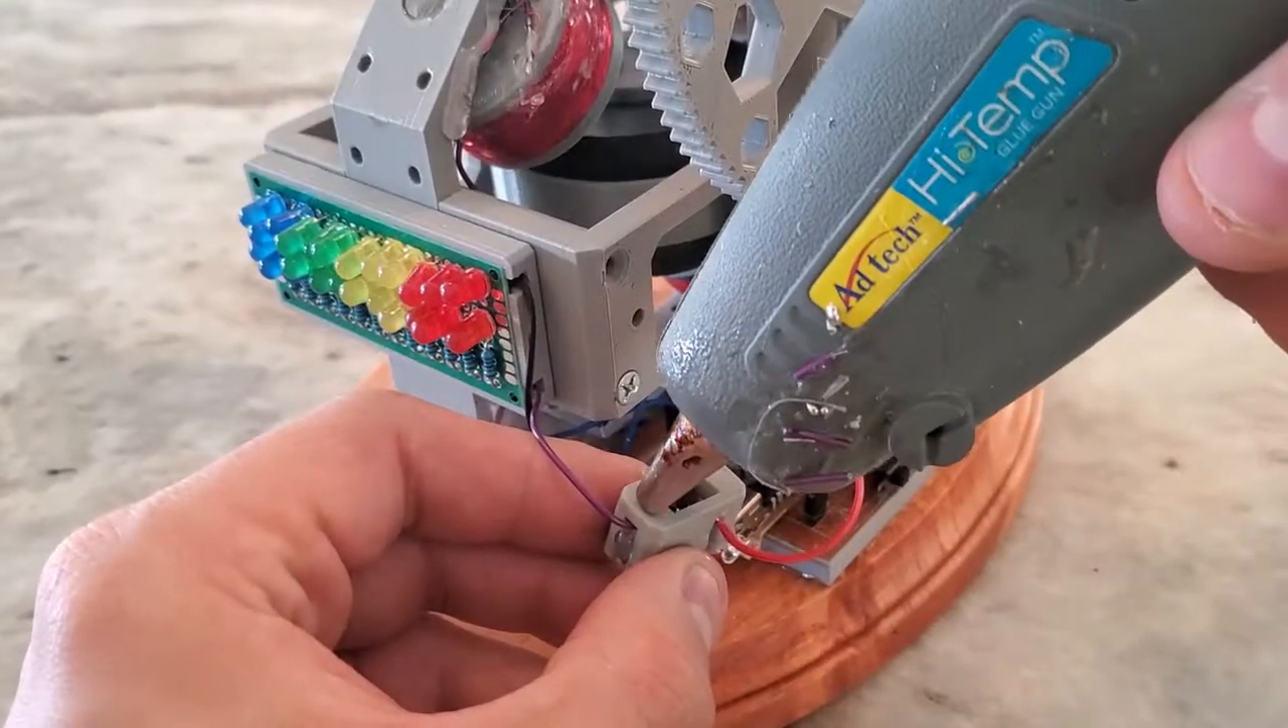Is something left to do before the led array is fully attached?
No.